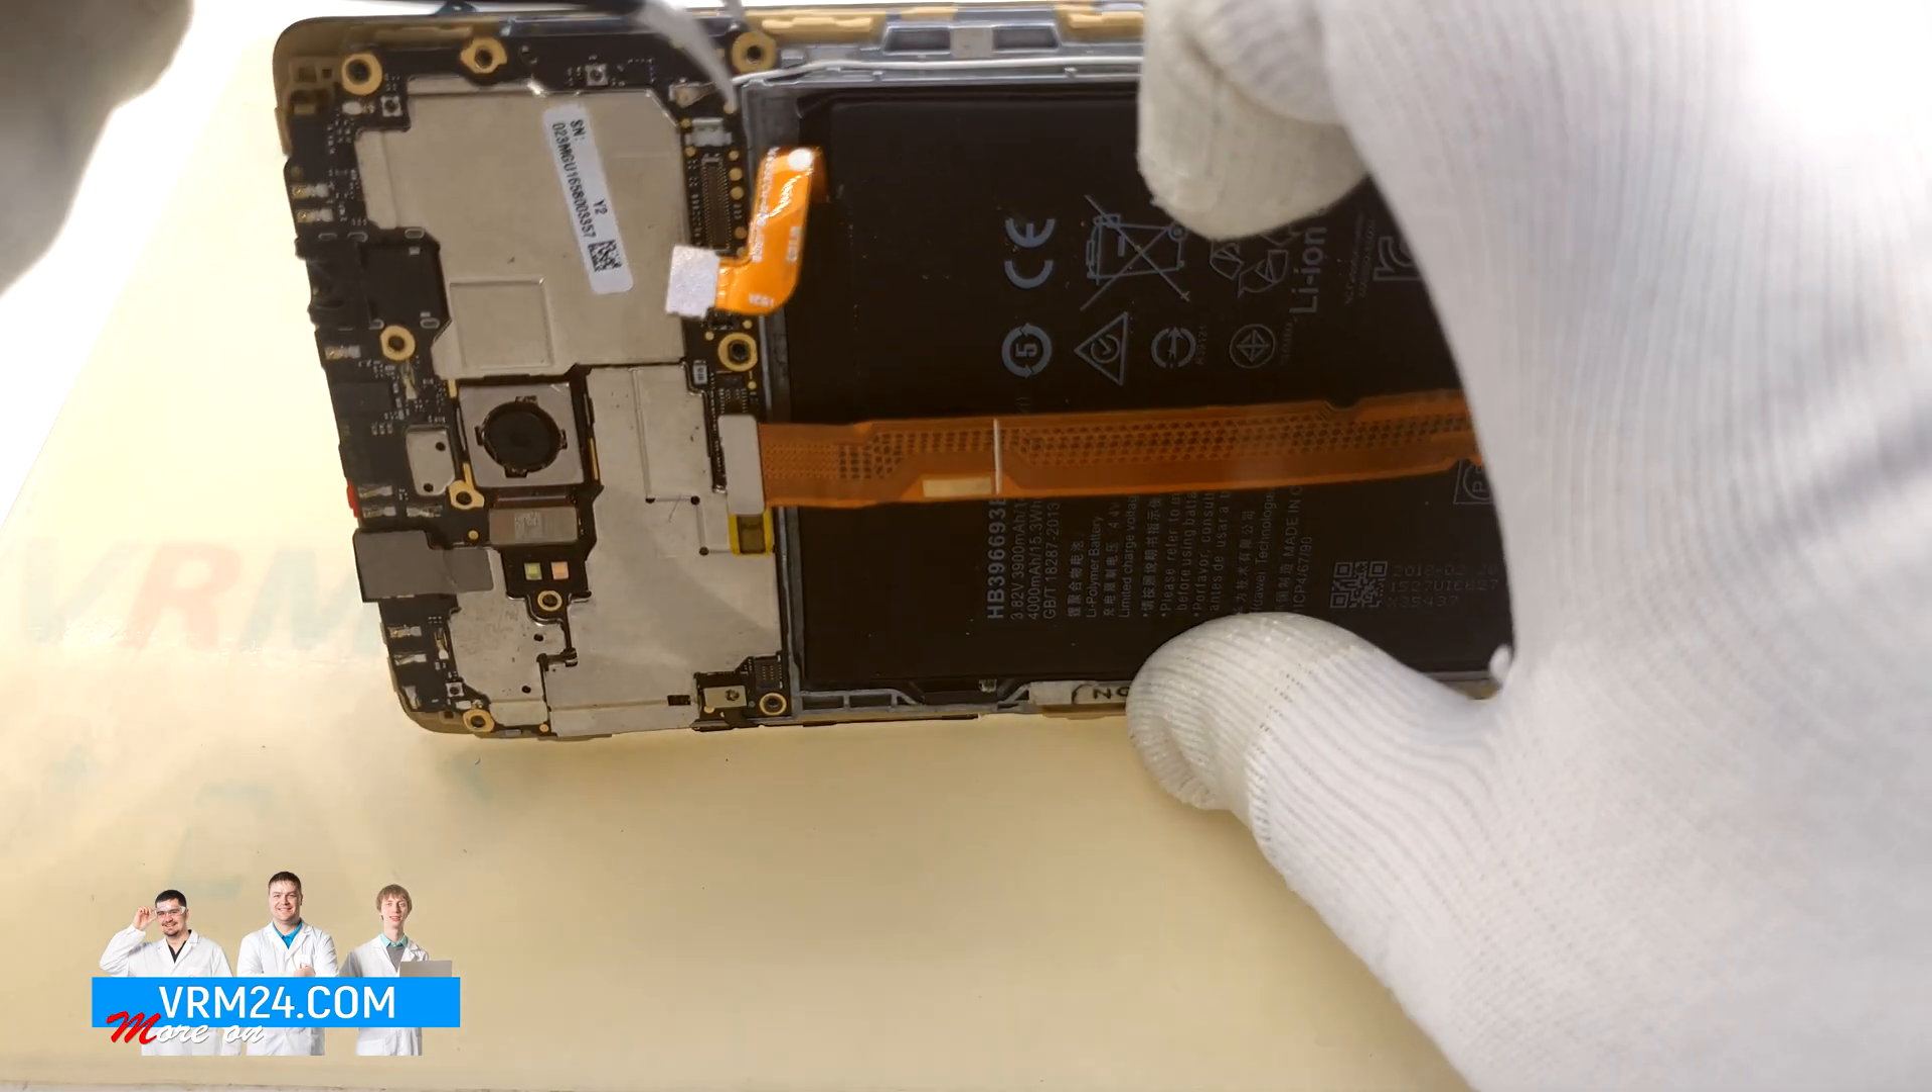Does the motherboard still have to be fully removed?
Yes.